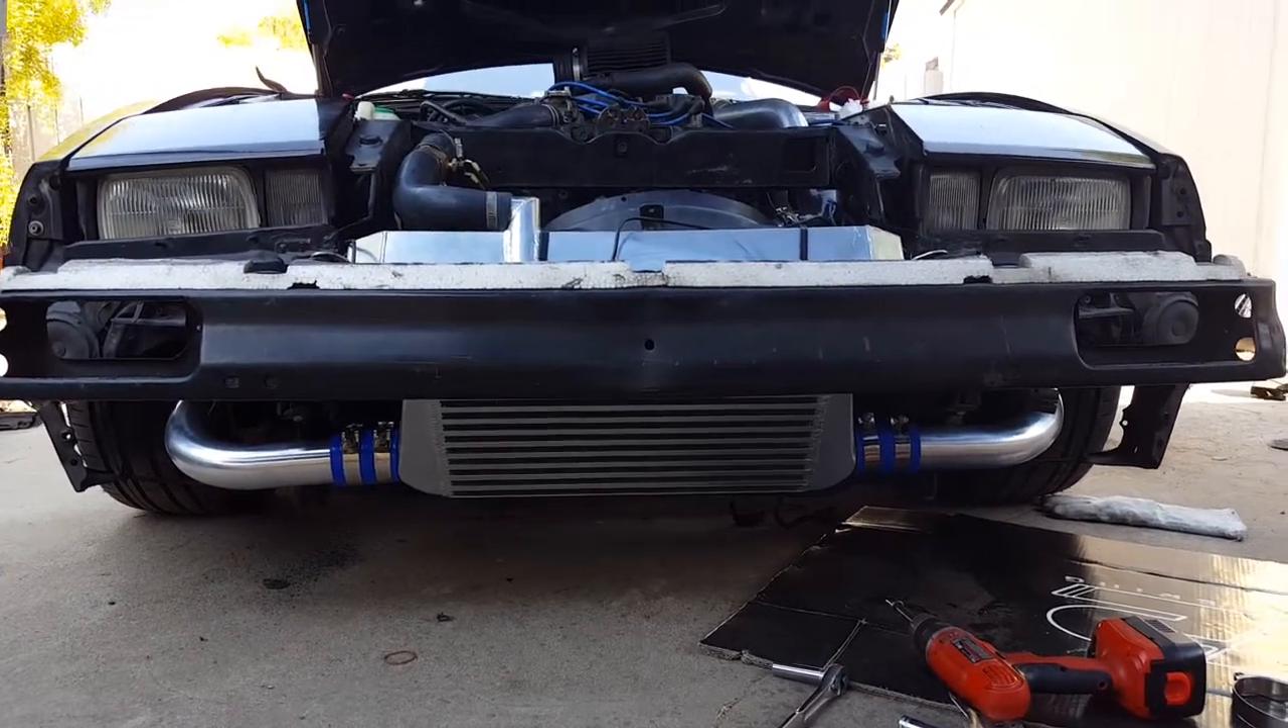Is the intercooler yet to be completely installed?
No.